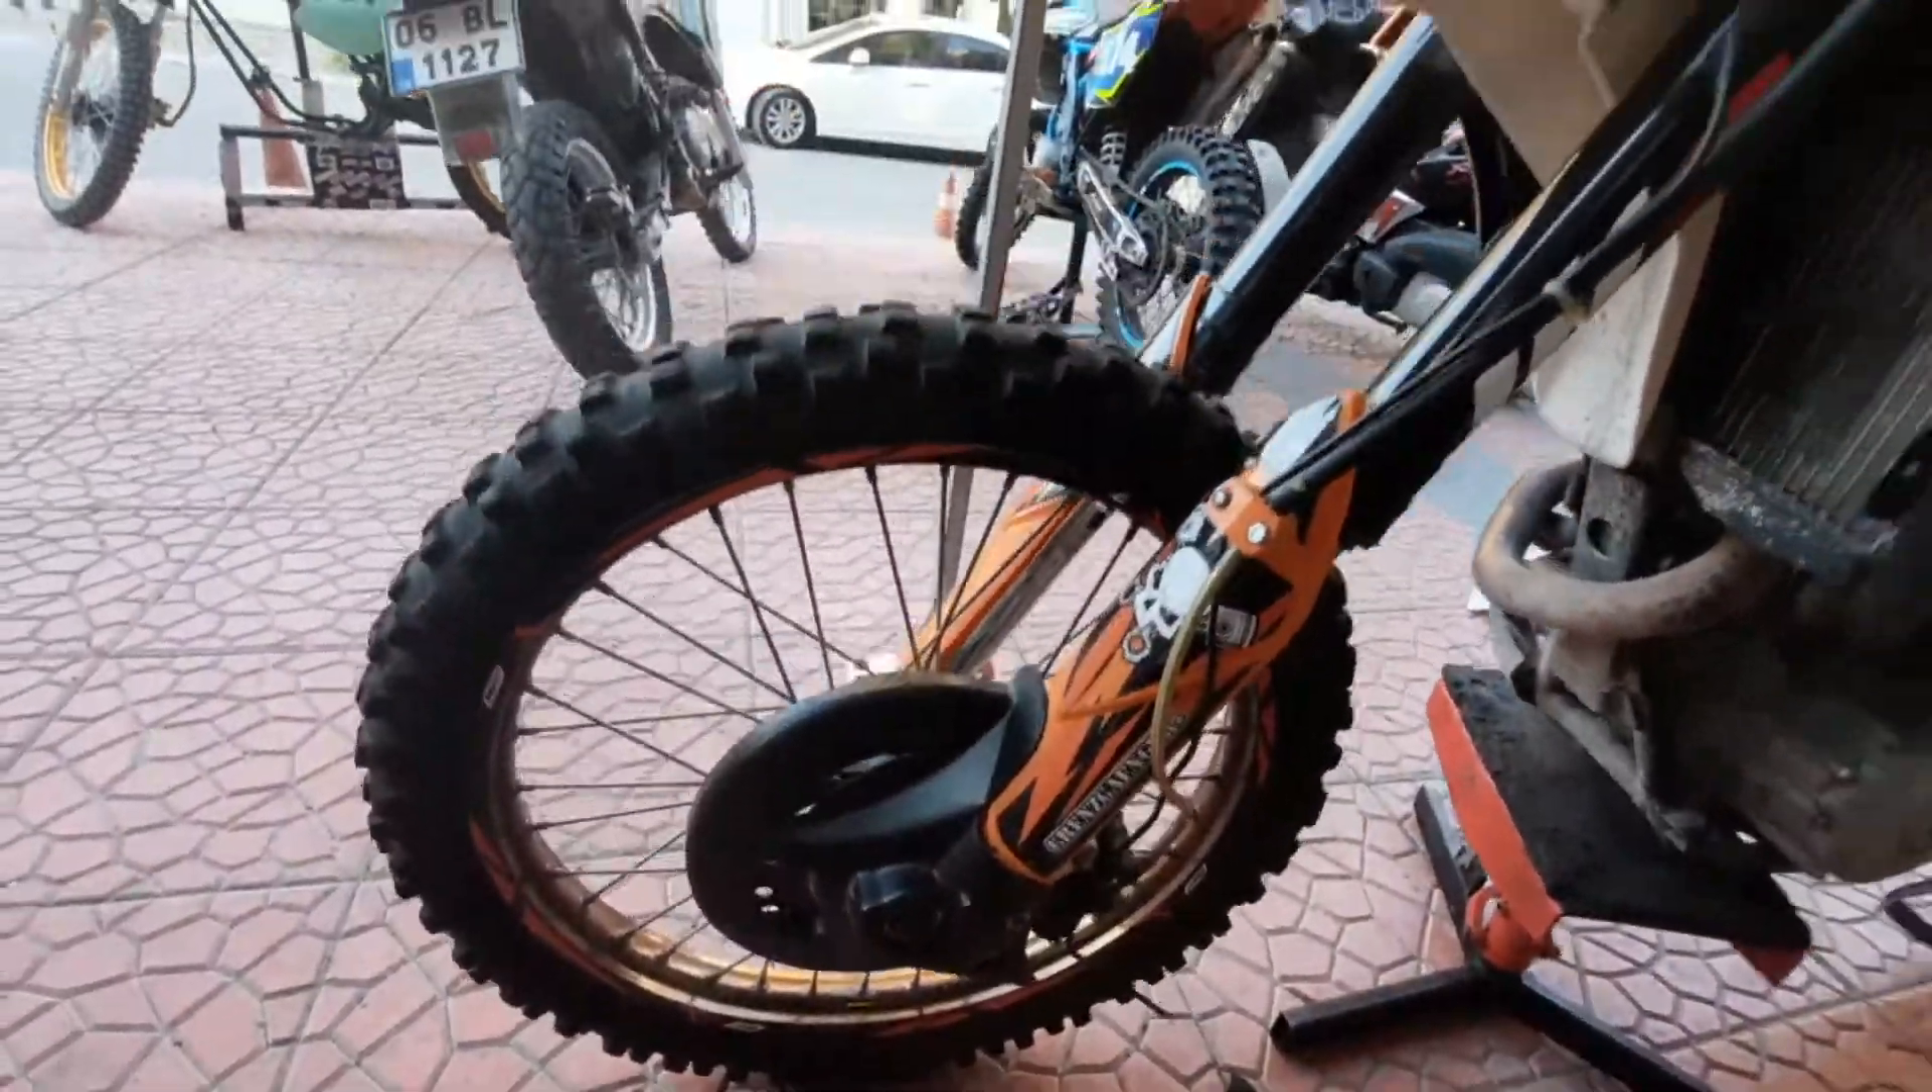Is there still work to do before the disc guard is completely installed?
No.